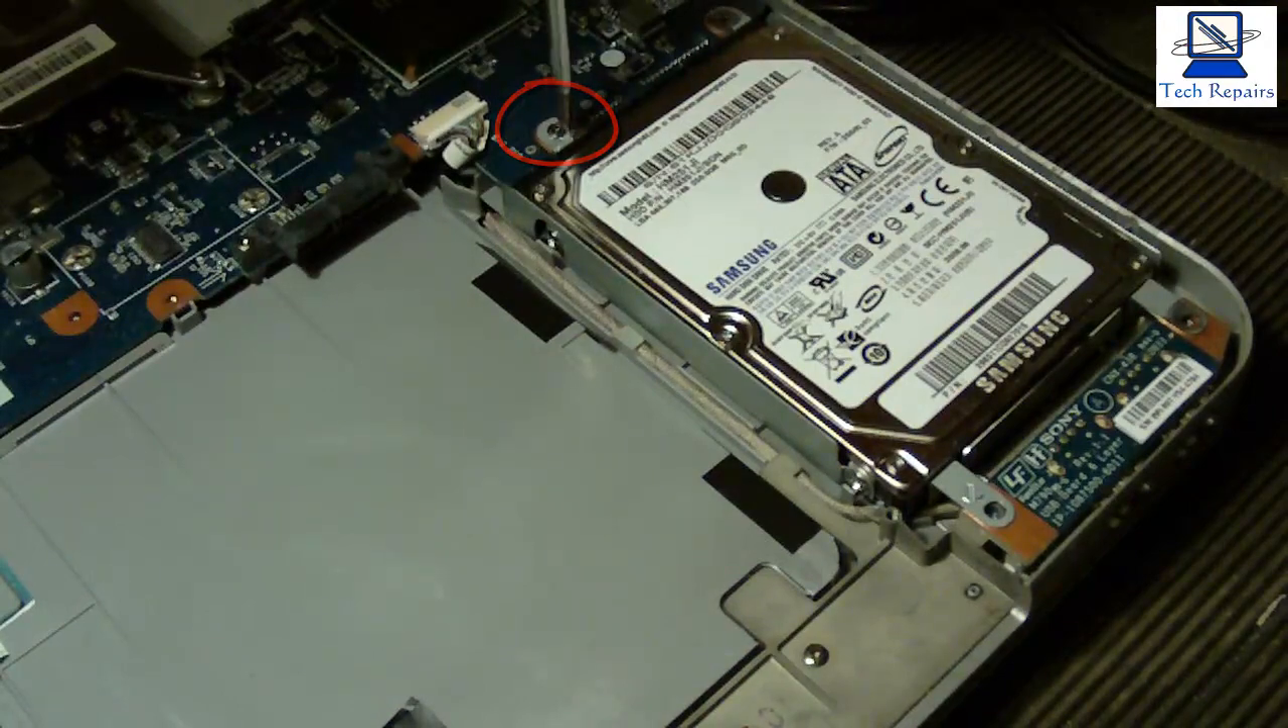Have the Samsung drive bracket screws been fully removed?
No.